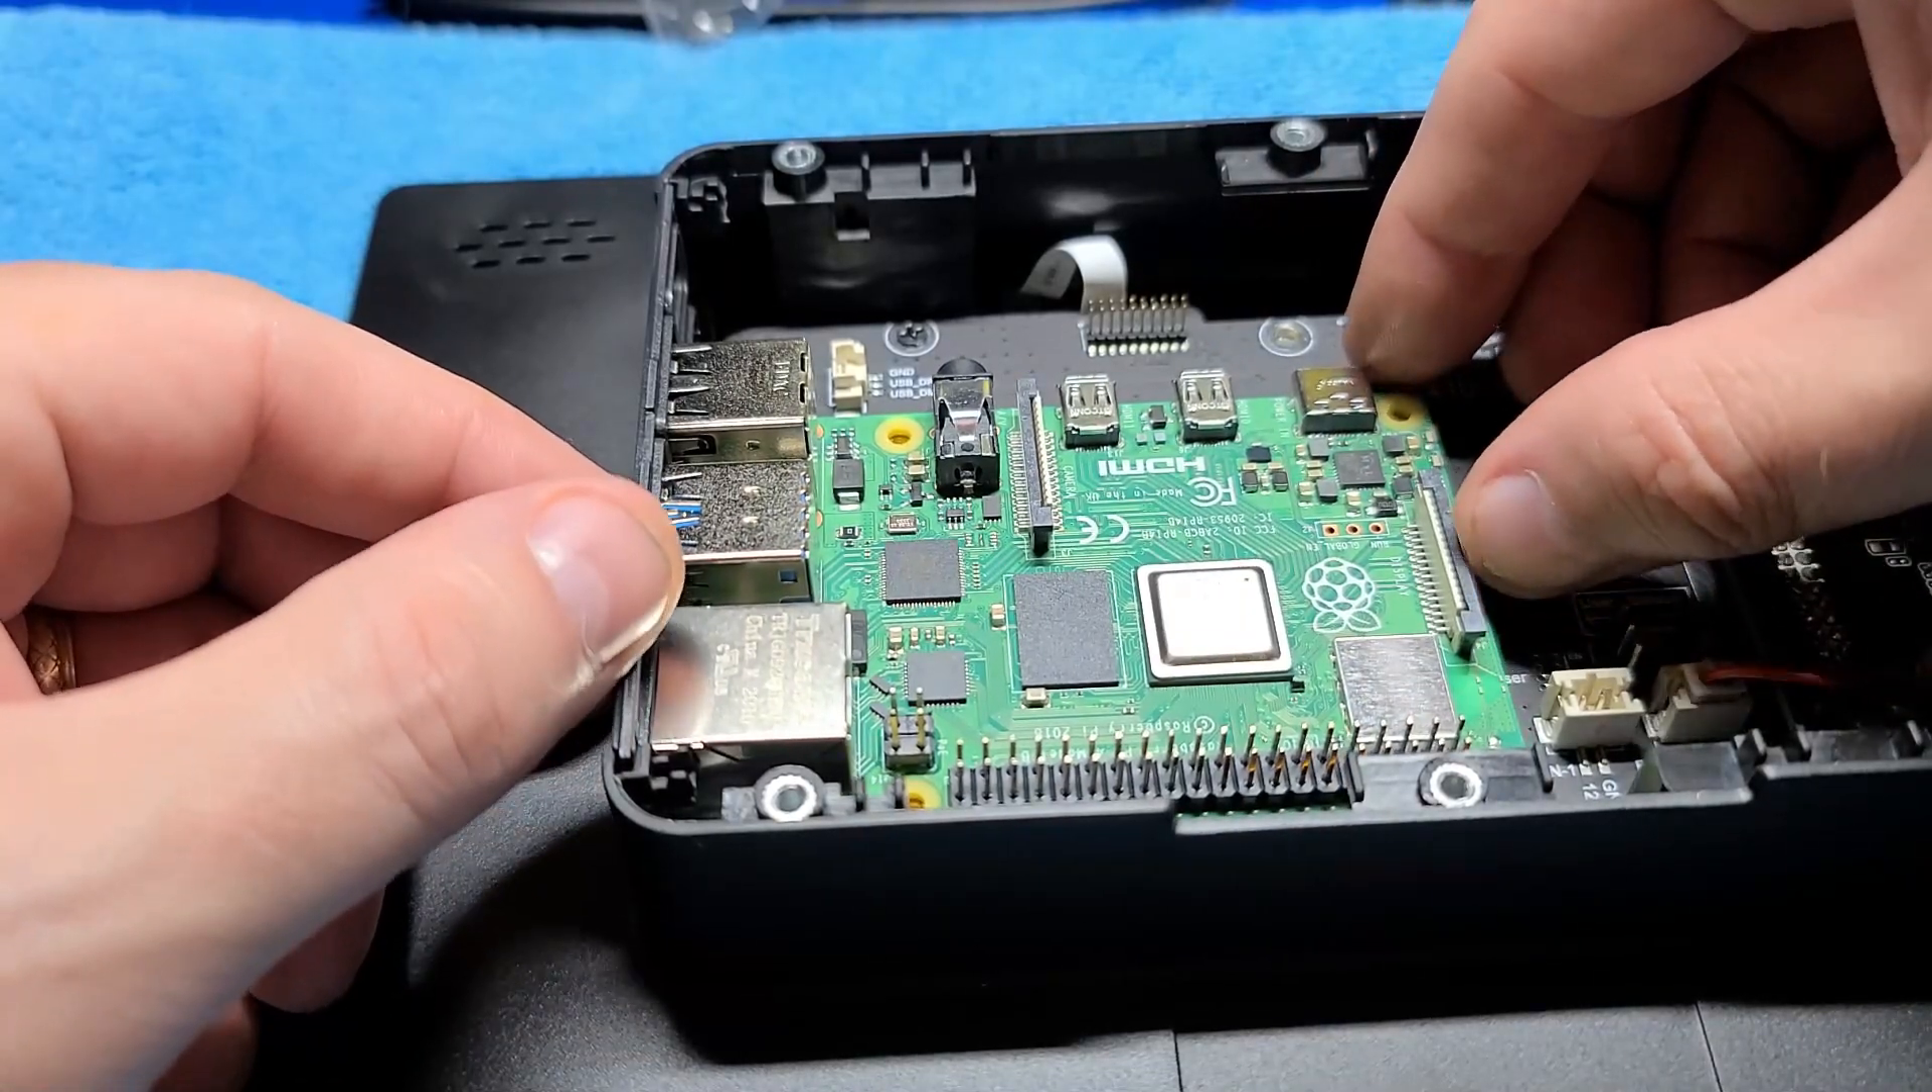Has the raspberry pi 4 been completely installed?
No.